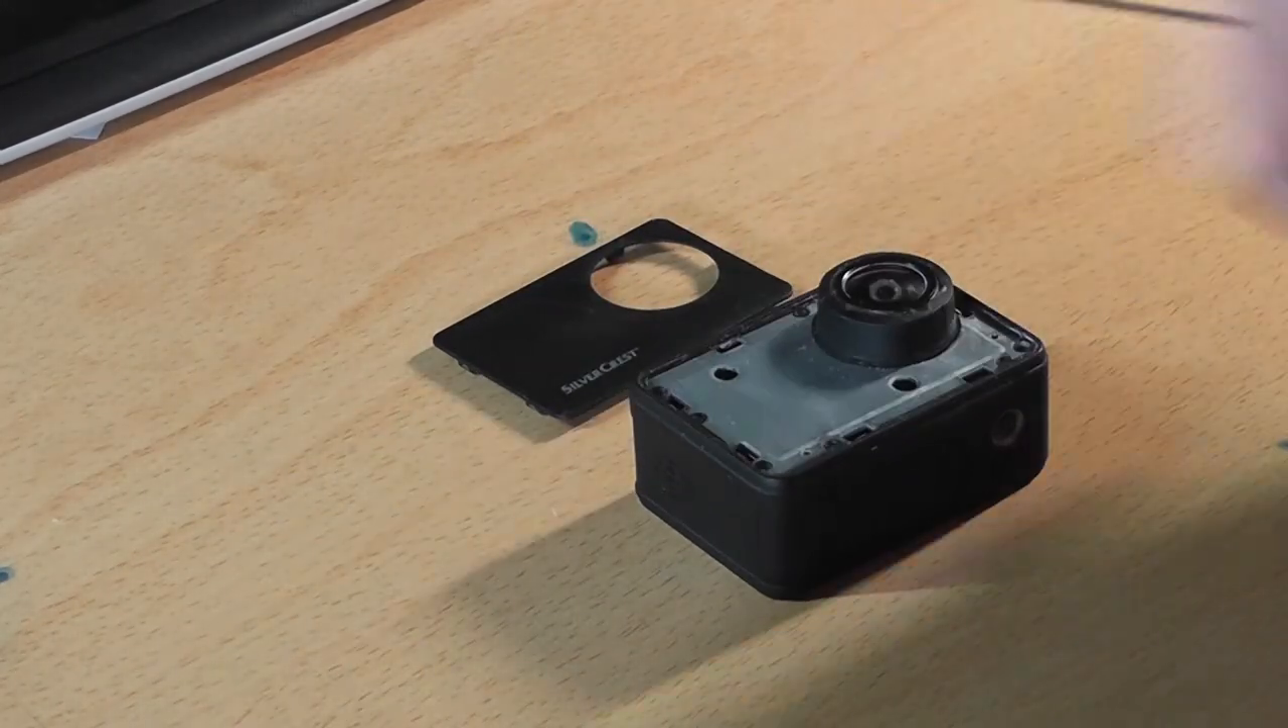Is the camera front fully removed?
Yes.